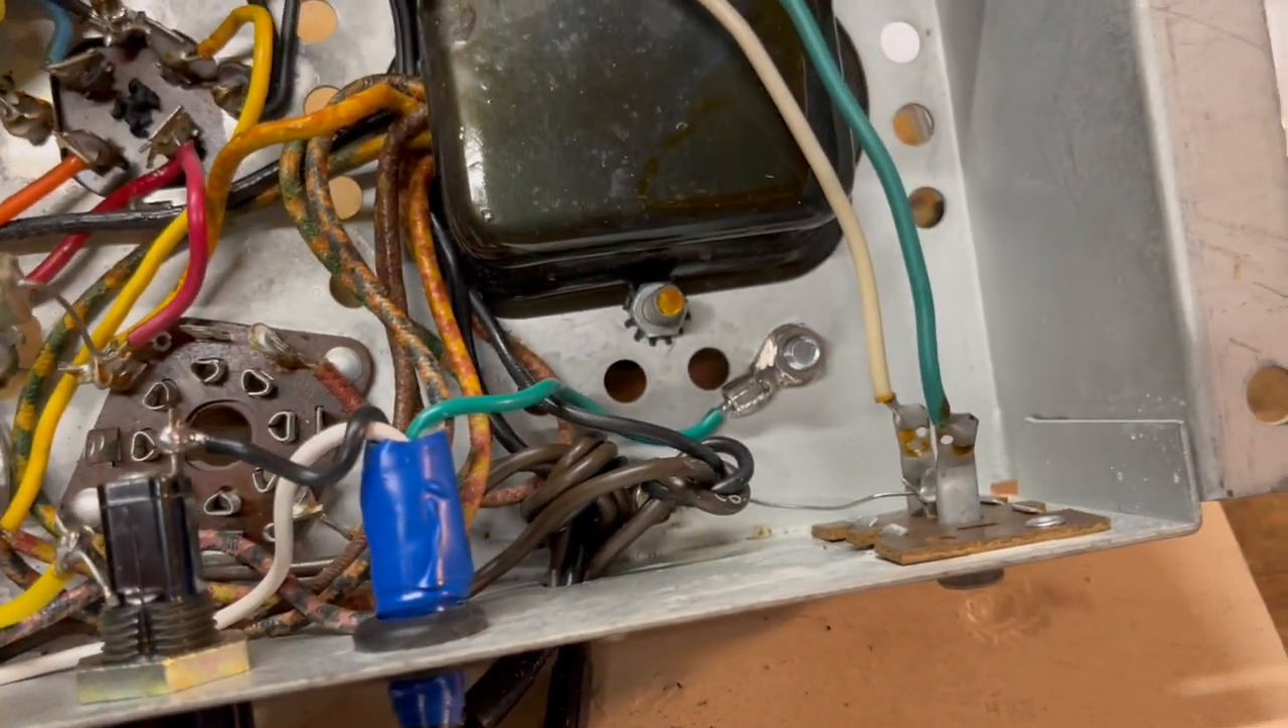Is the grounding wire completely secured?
Yes.